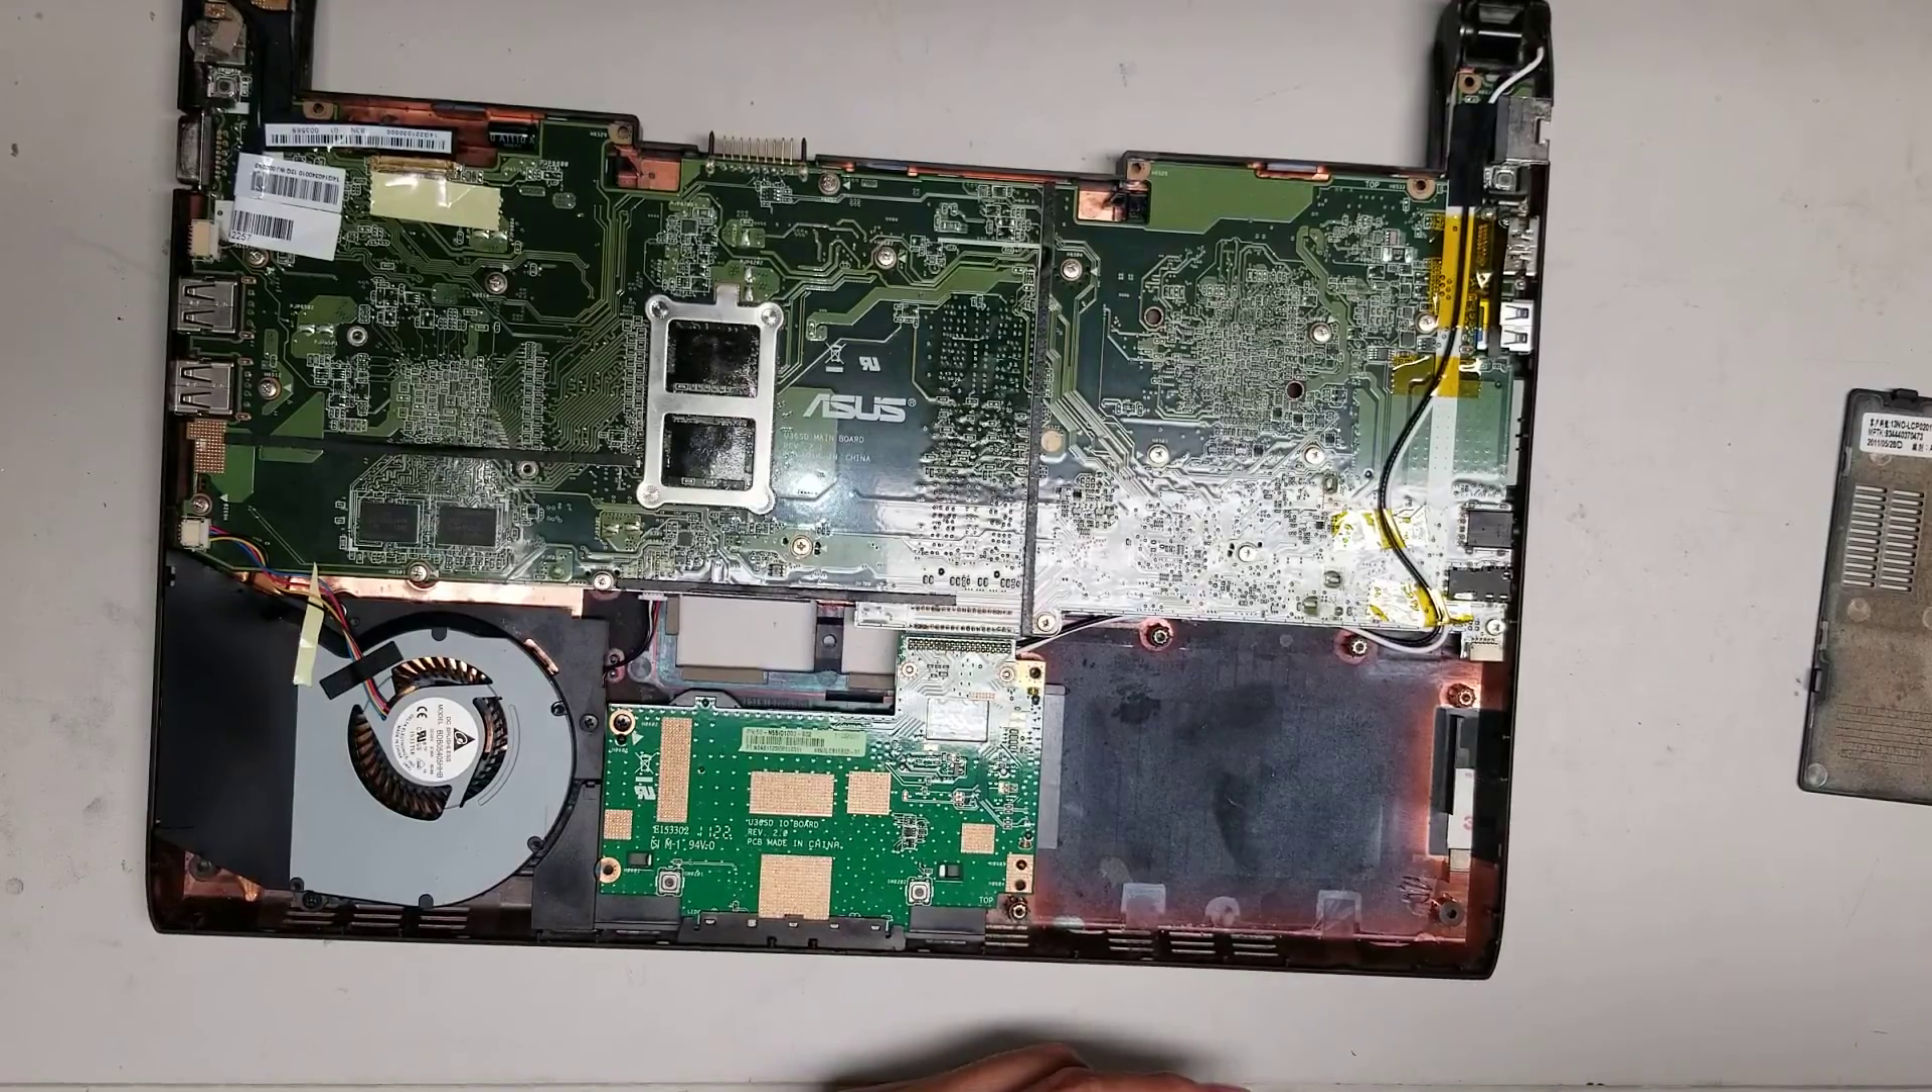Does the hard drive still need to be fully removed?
No.